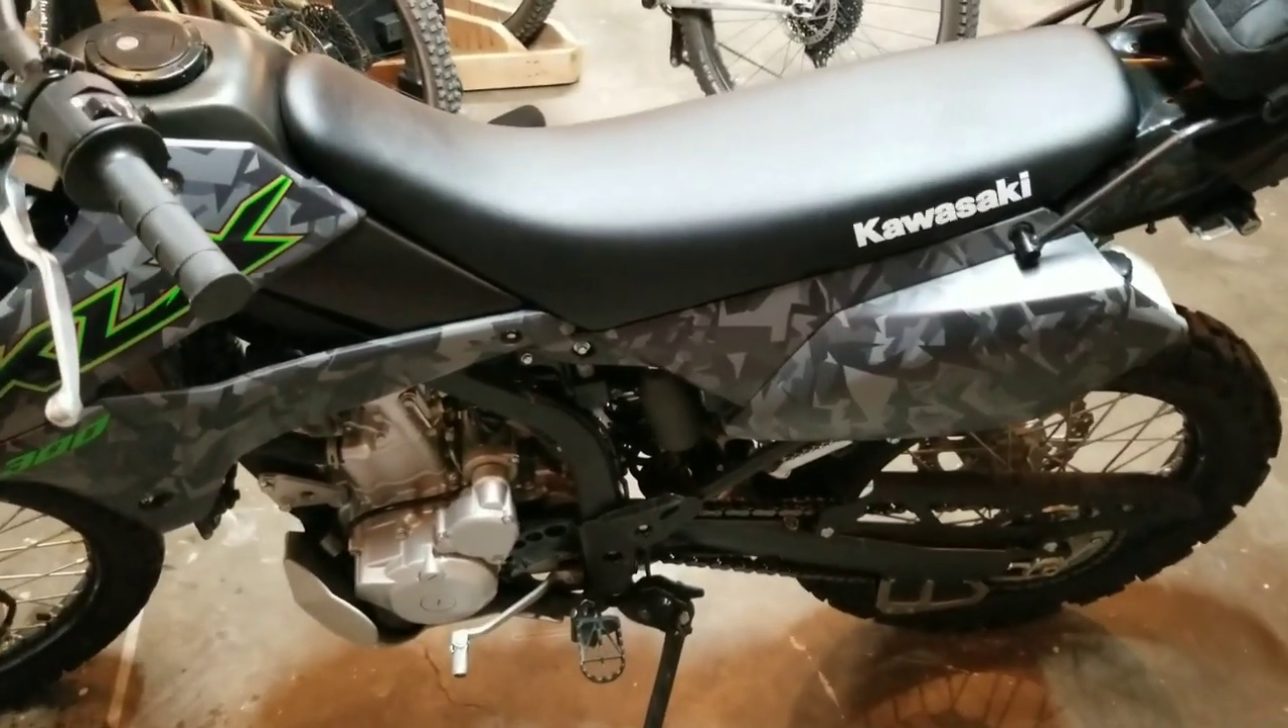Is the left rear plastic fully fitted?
Yes.